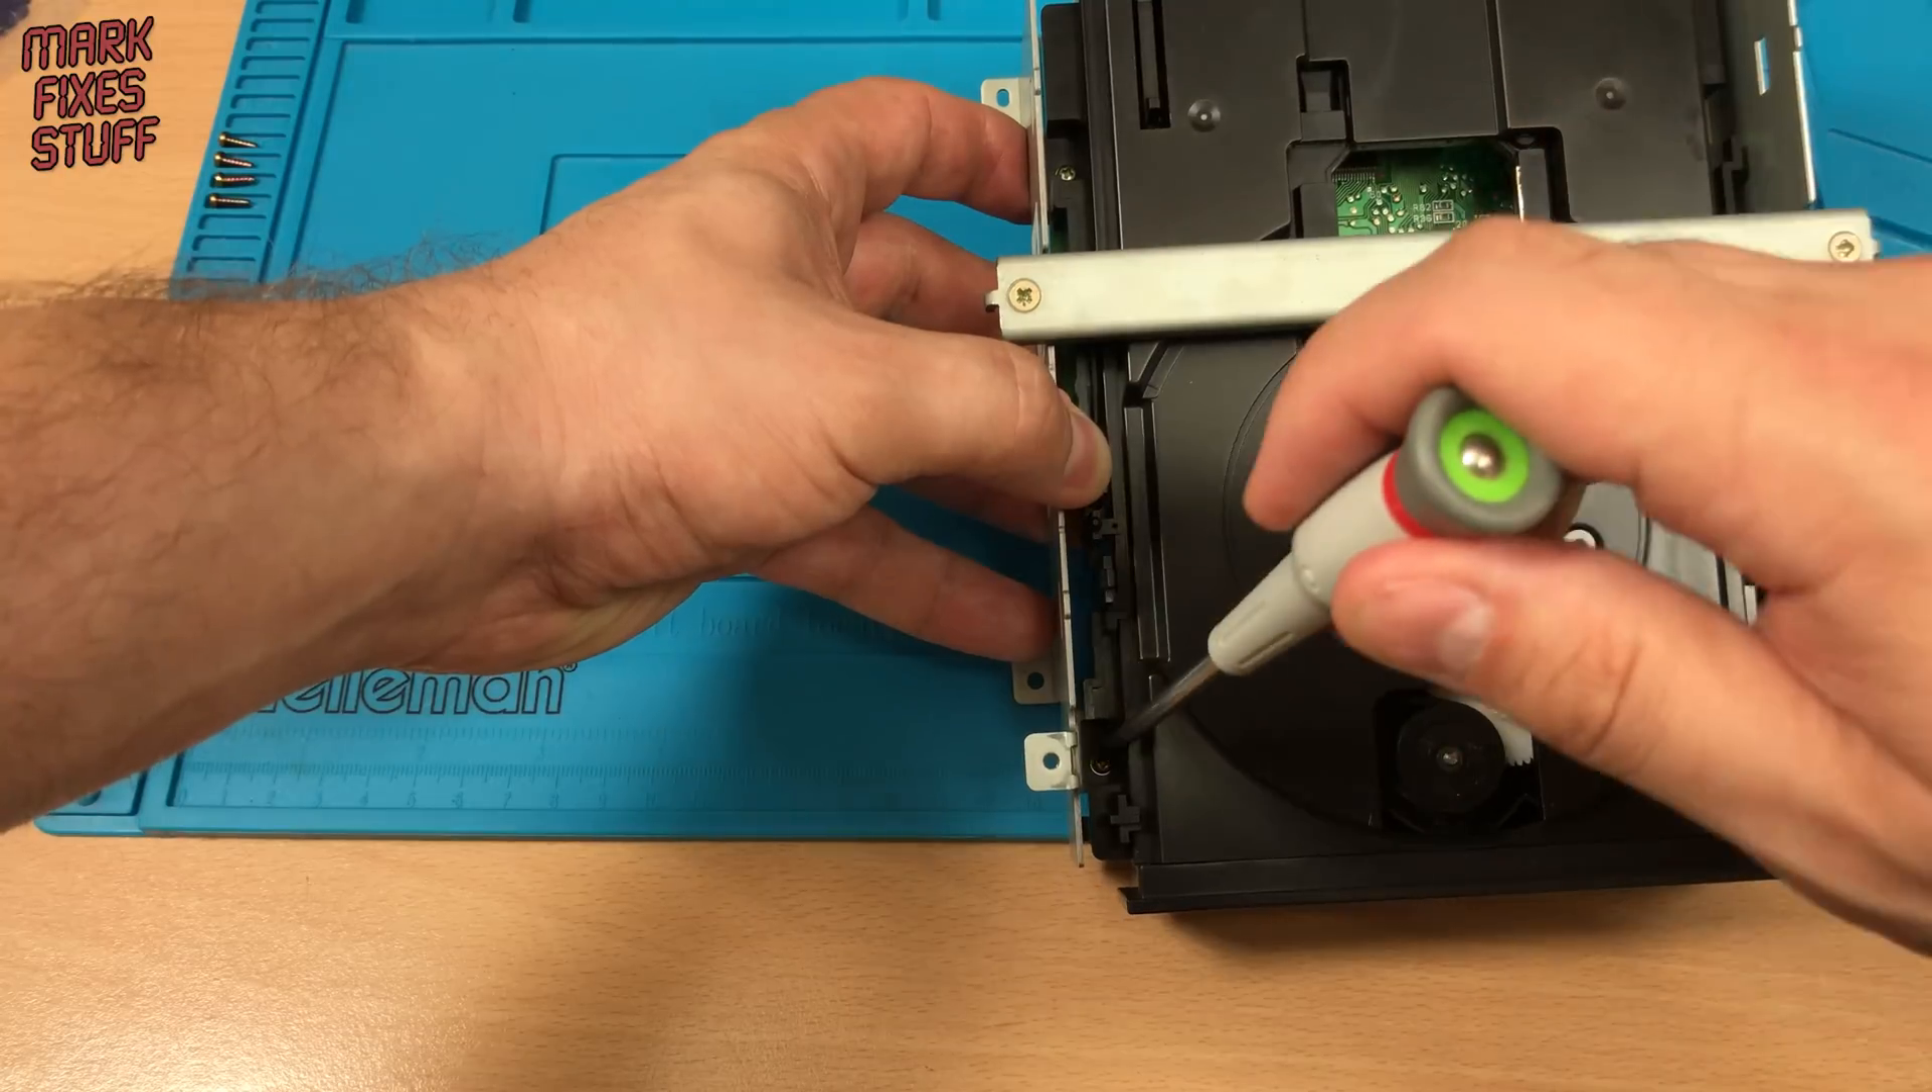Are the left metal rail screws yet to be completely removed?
Yes.